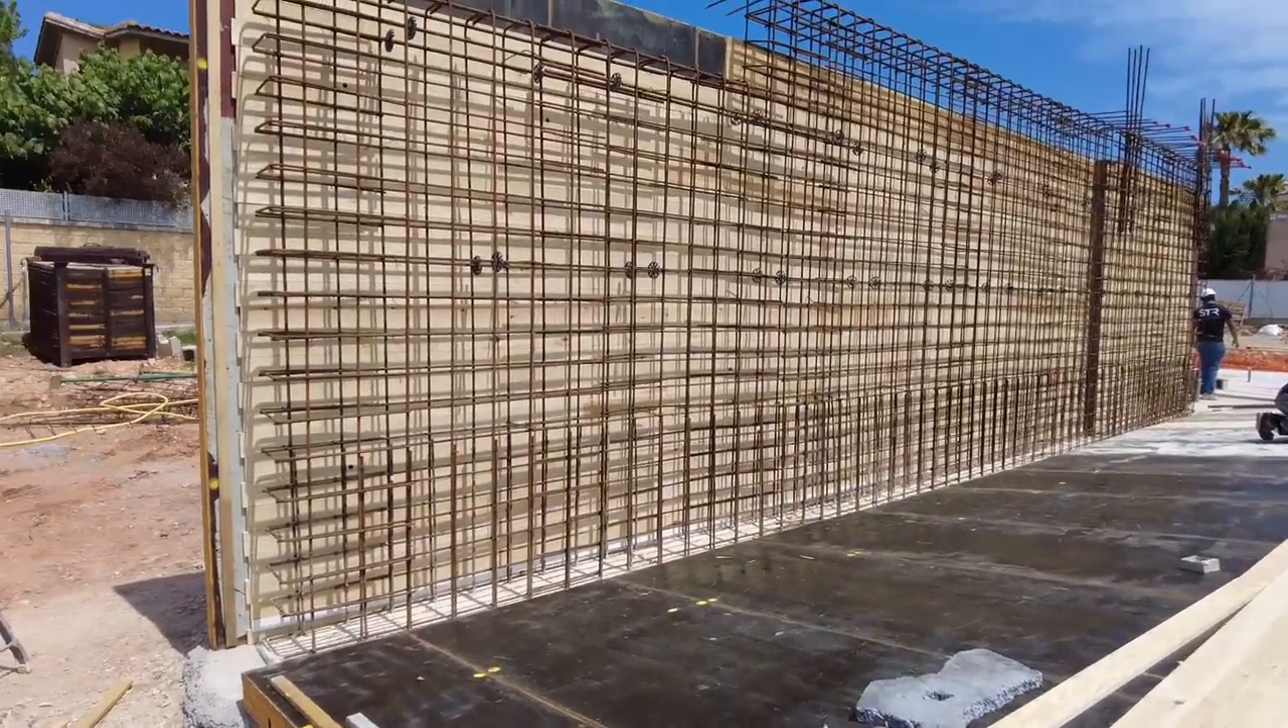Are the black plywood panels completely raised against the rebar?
No.